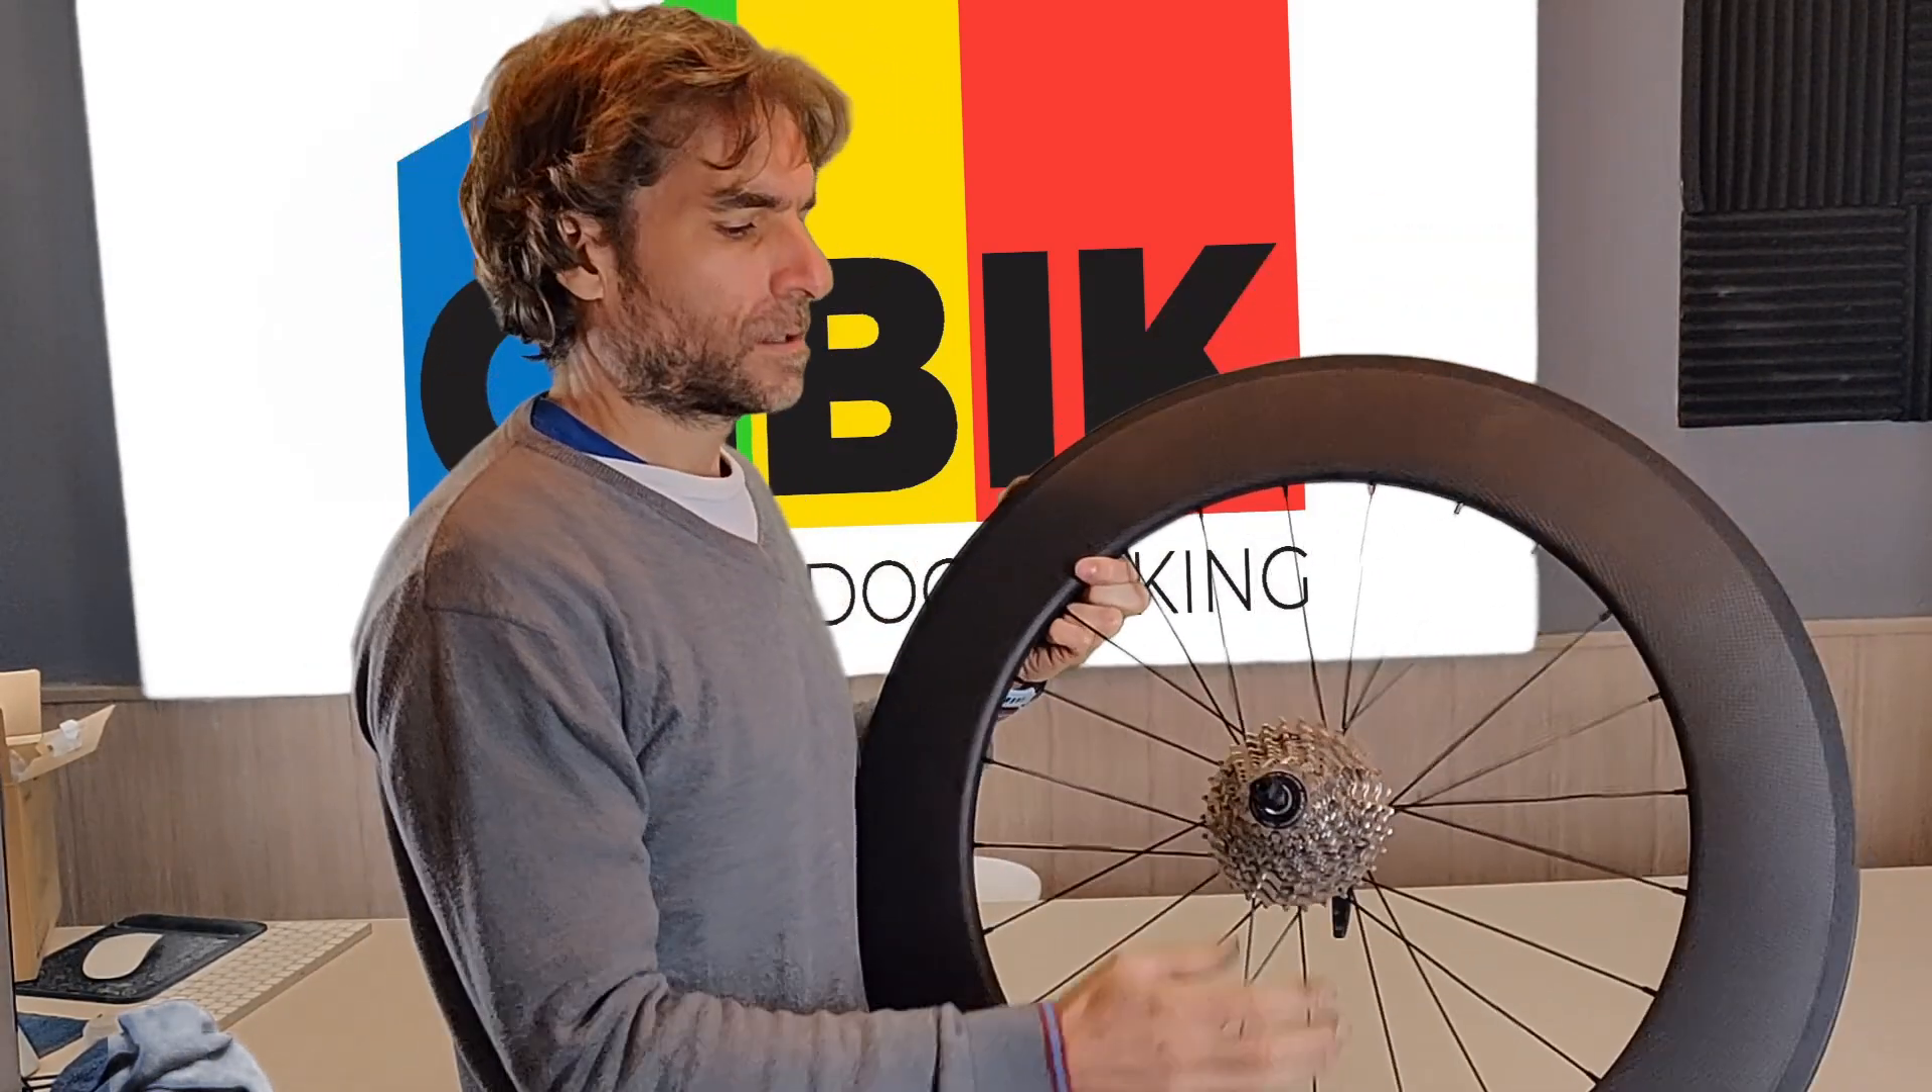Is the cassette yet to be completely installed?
No.